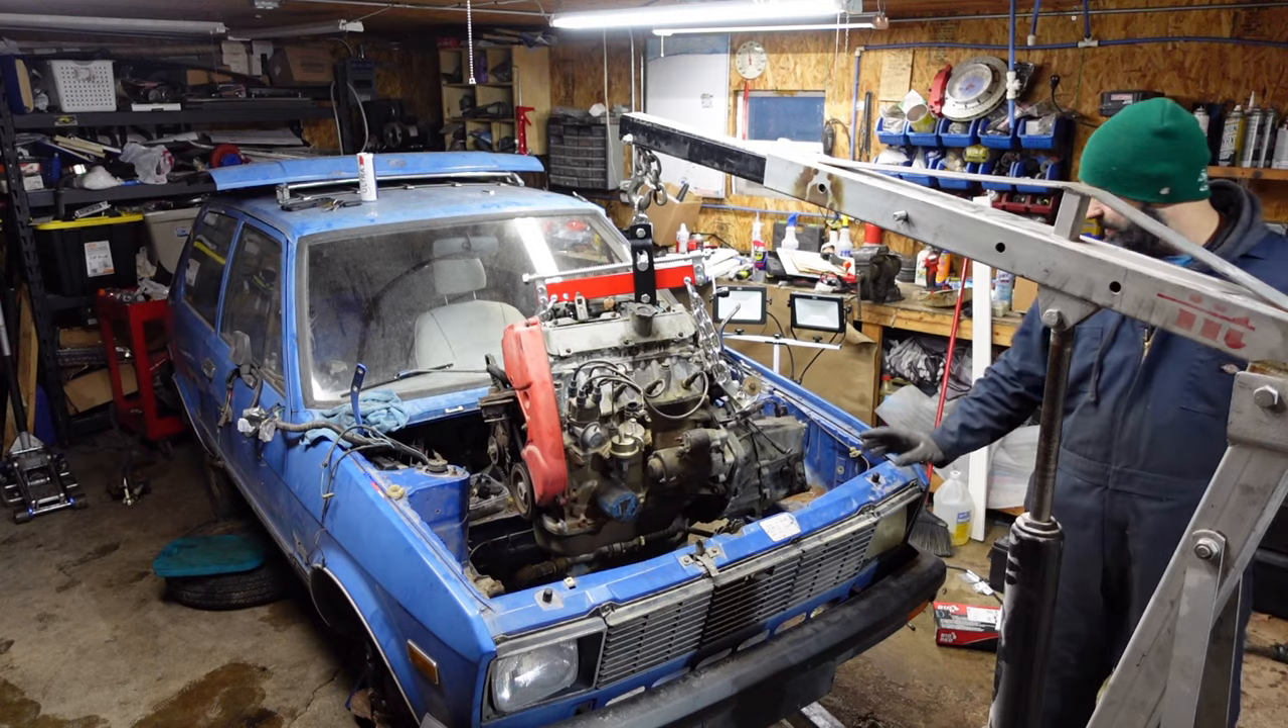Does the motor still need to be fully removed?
Yes.